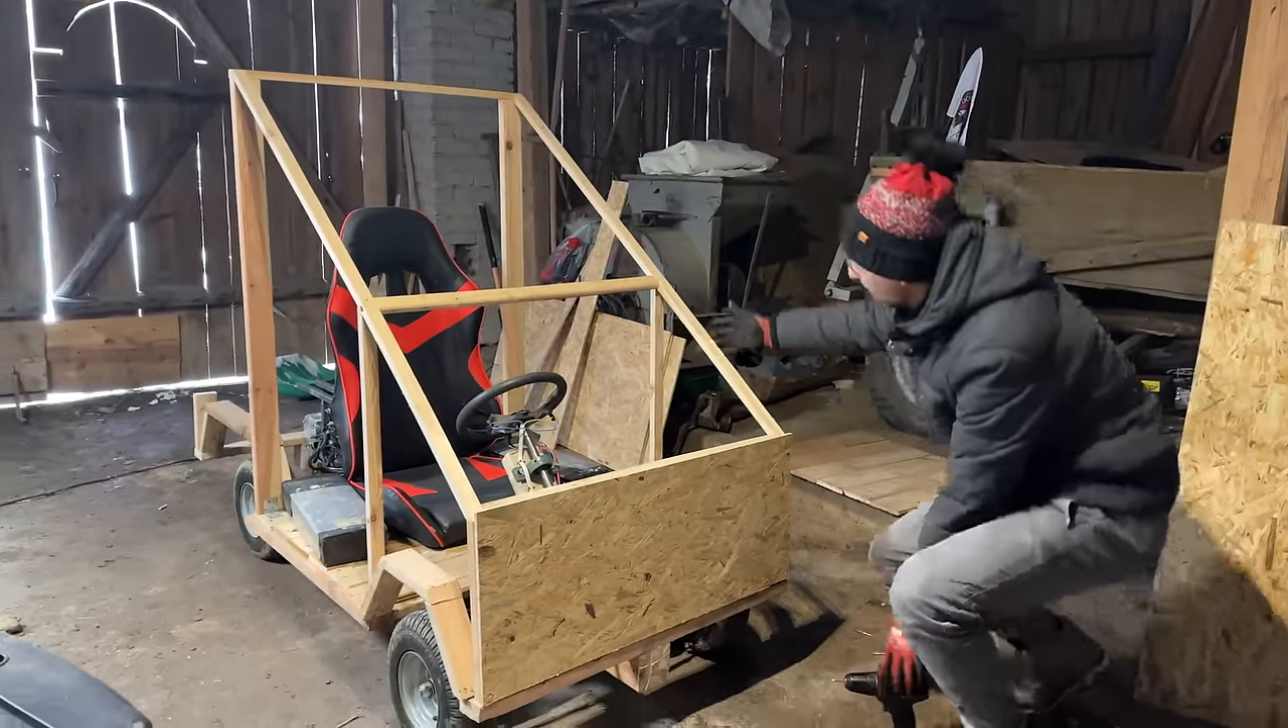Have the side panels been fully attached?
No.